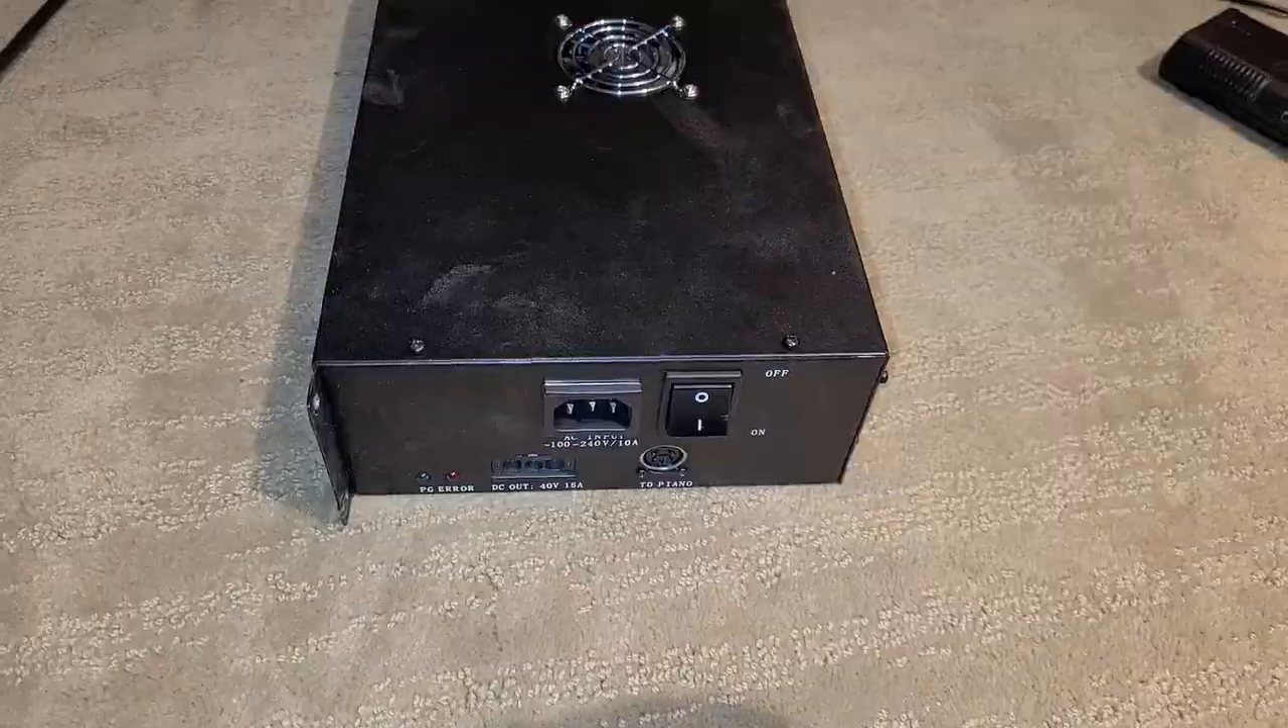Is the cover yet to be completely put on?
No.